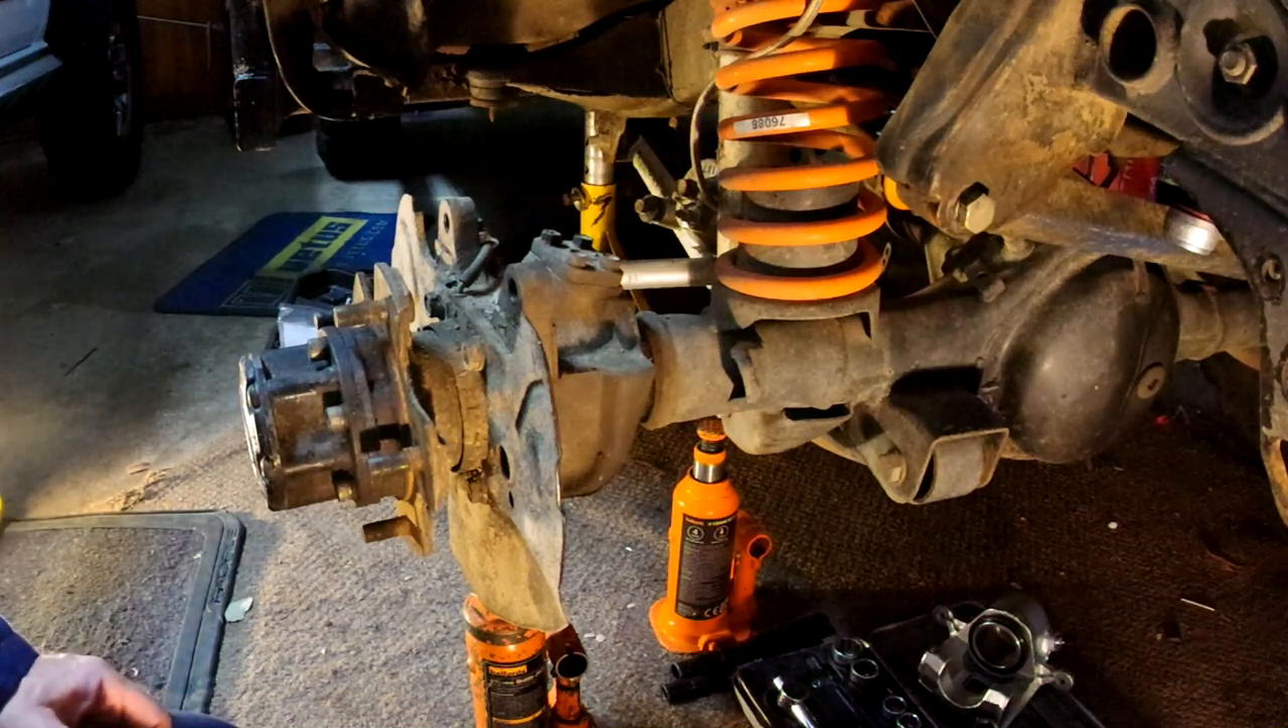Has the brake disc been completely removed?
Yes.